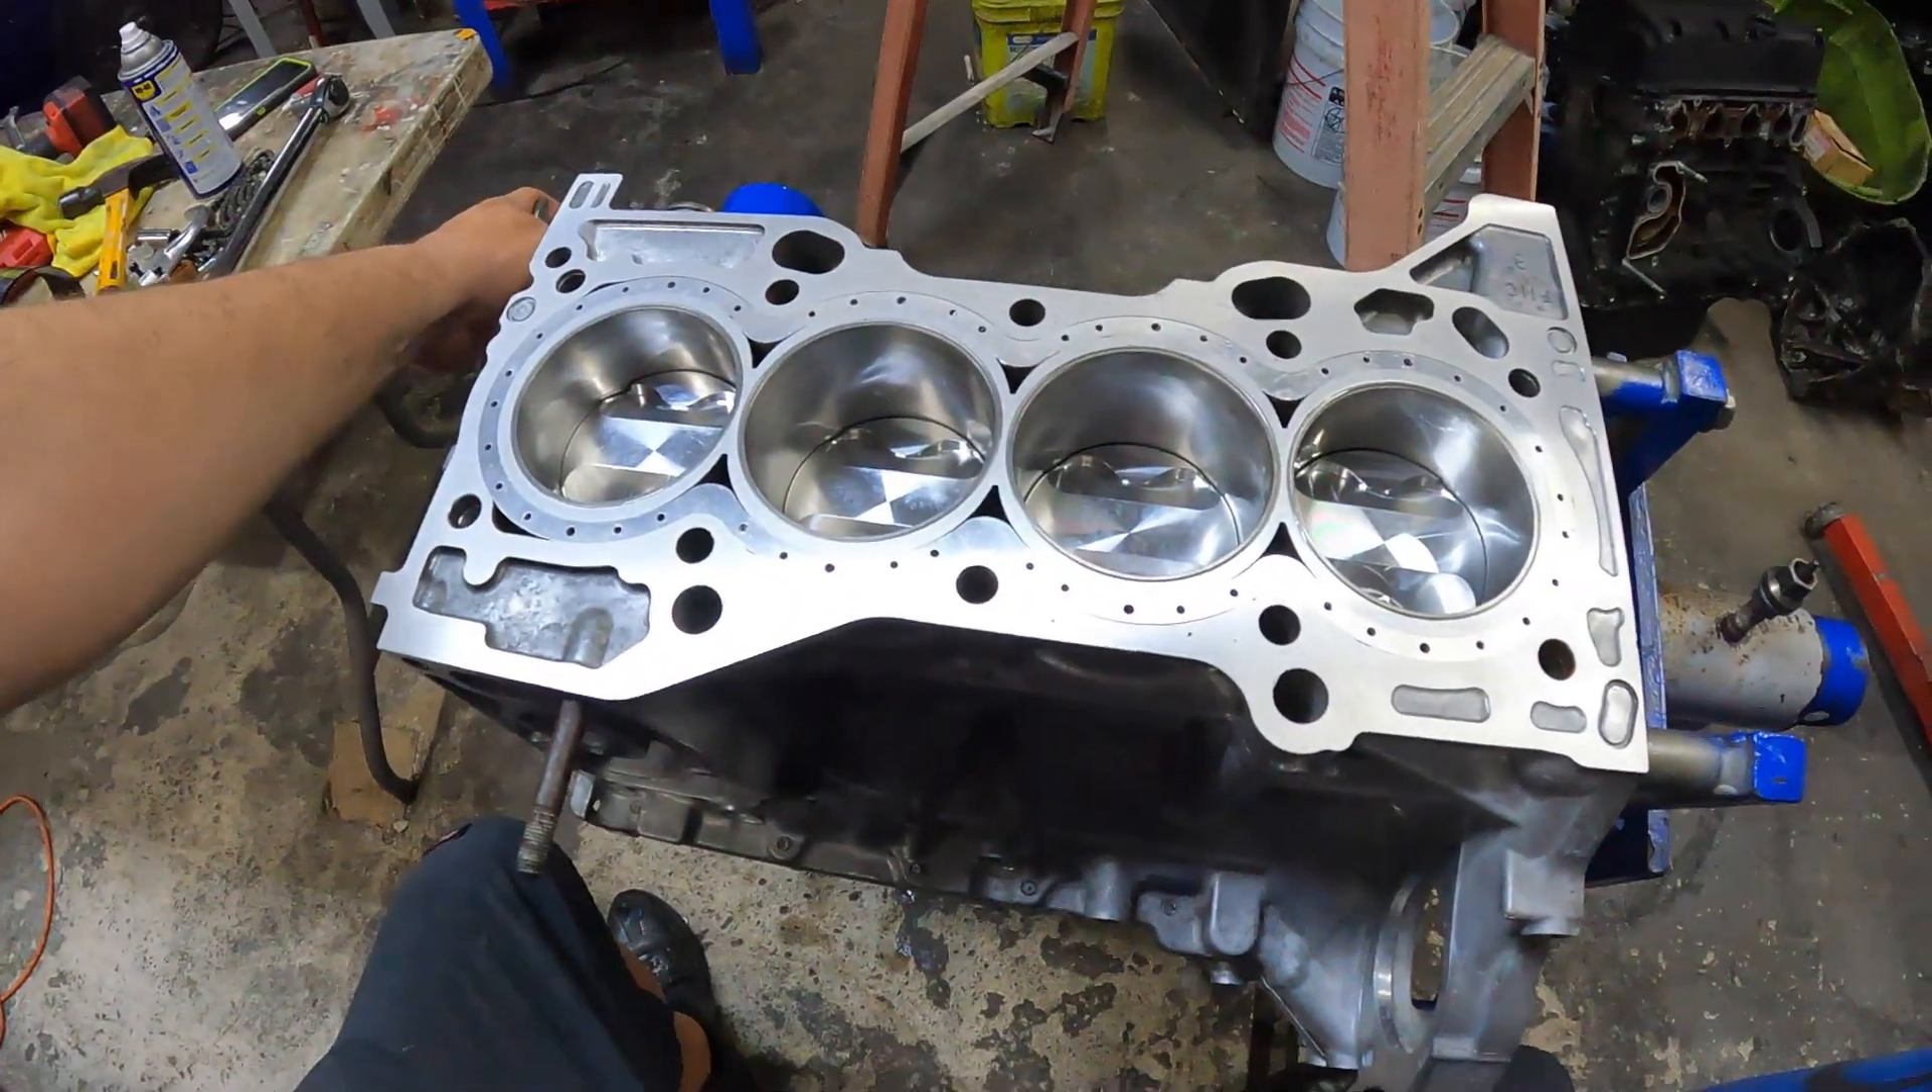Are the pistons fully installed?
Yes.